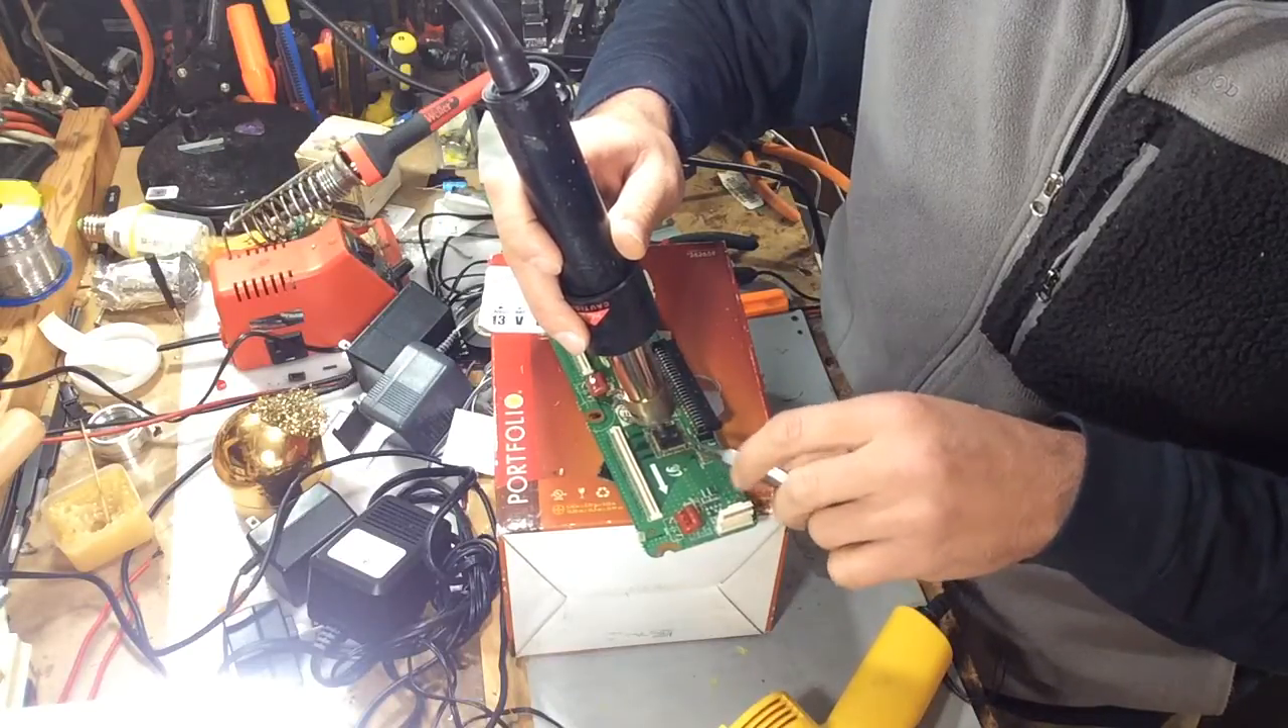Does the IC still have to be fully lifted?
Yes.